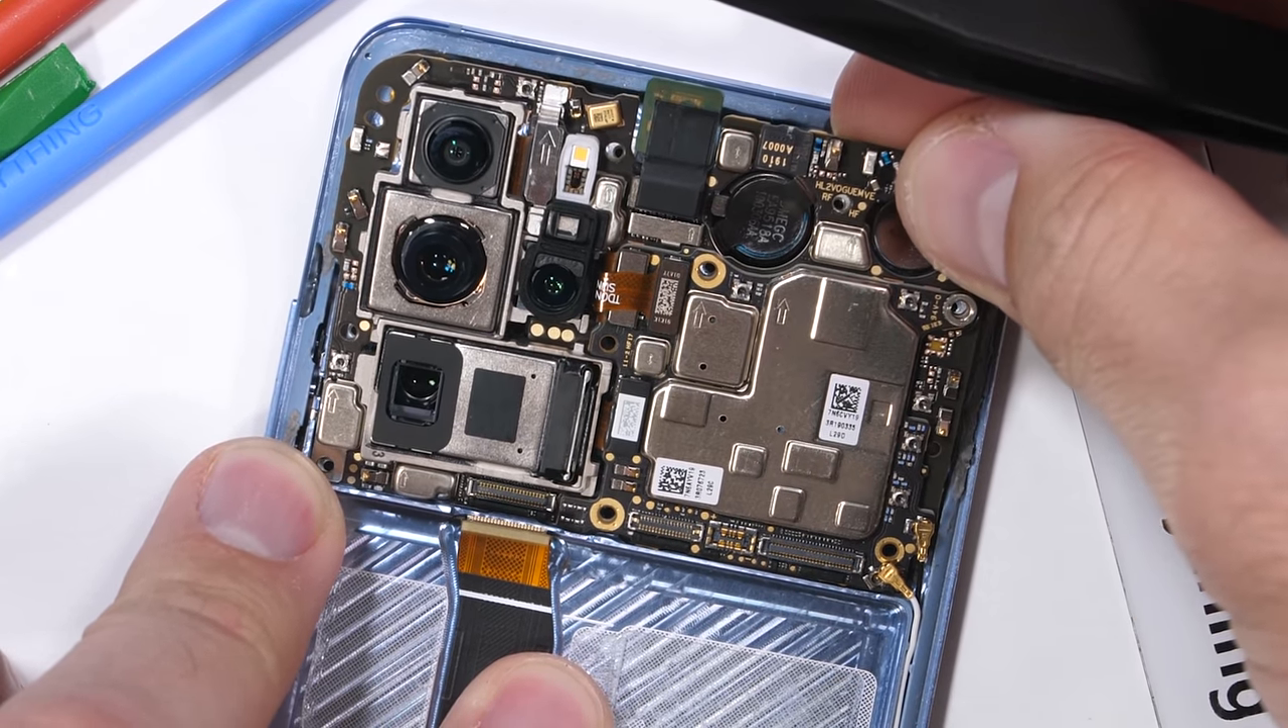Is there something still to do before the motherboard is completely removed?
Yes.